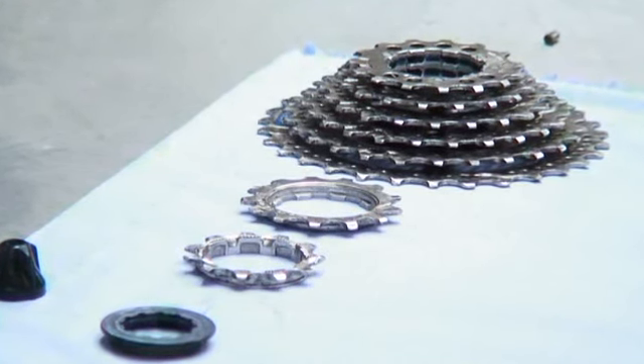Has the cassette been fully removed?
Yes.